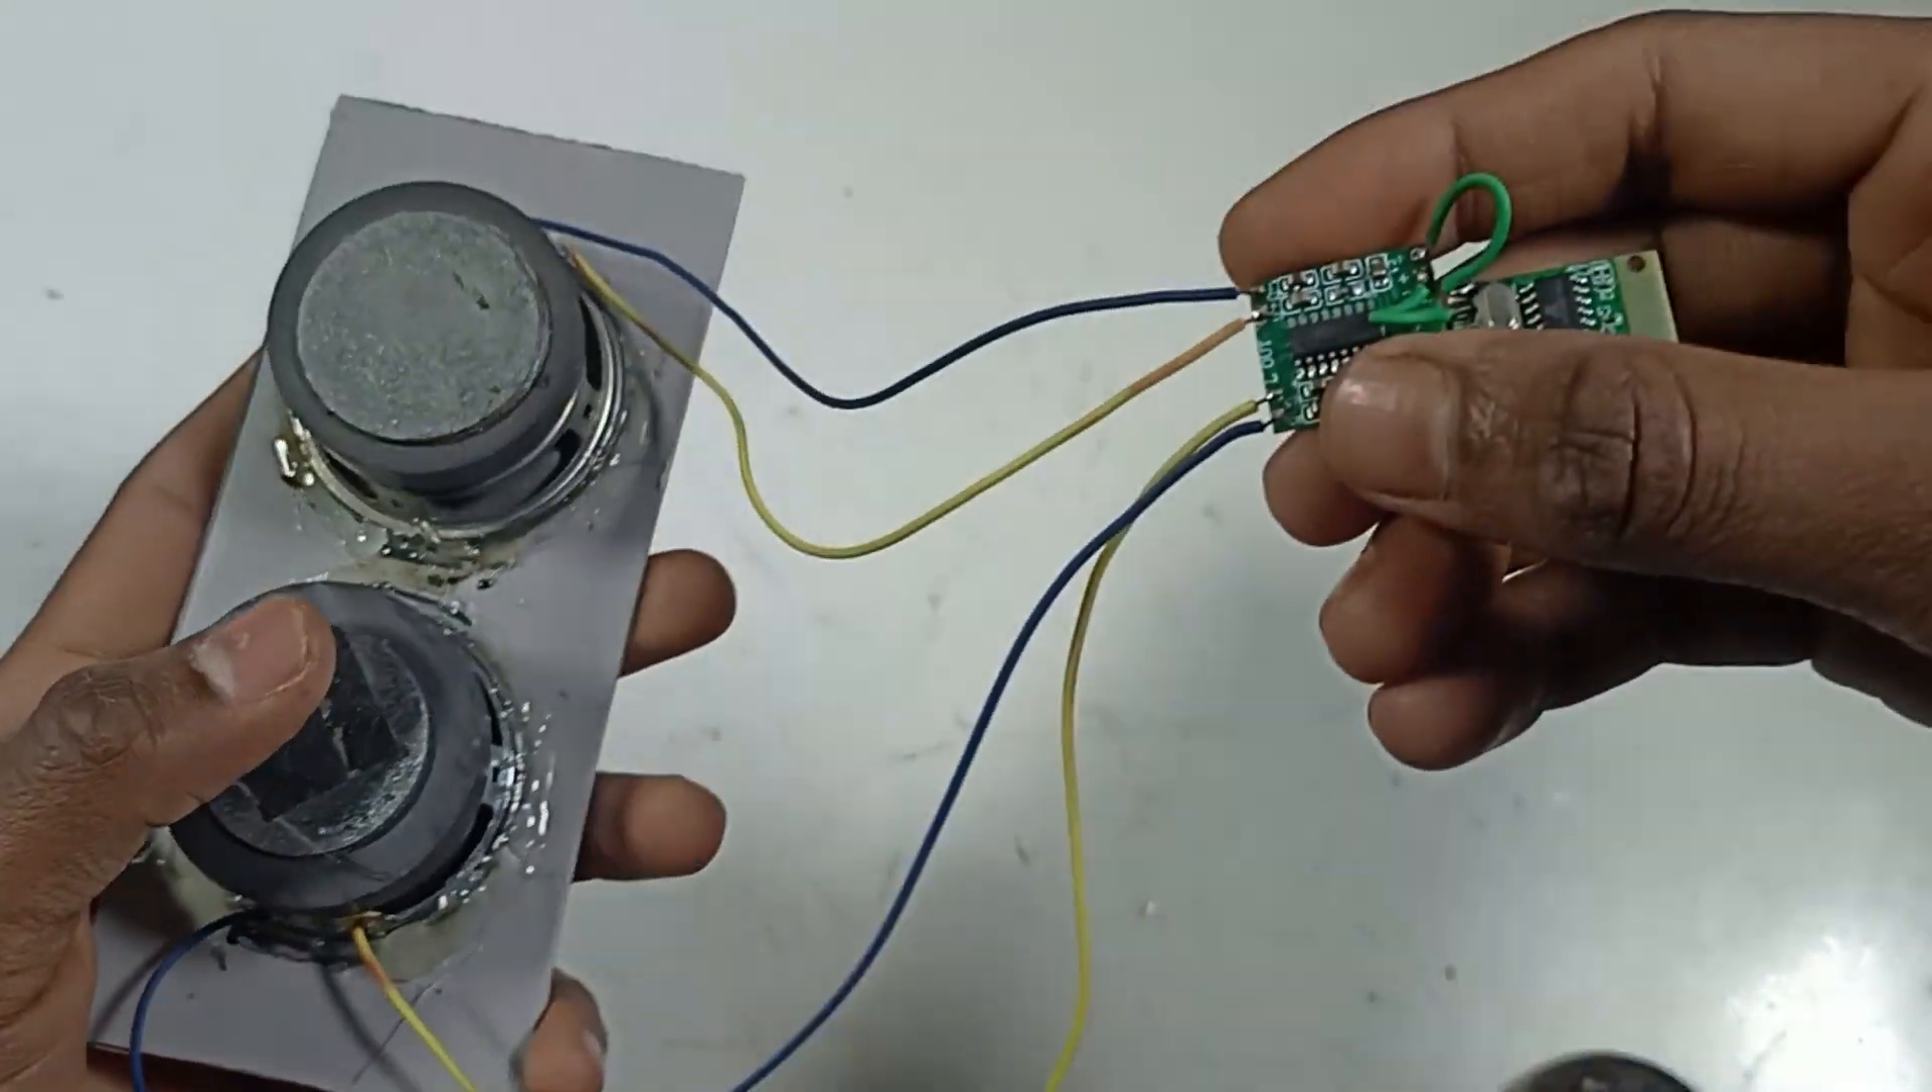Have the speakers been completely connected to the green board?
Yes.